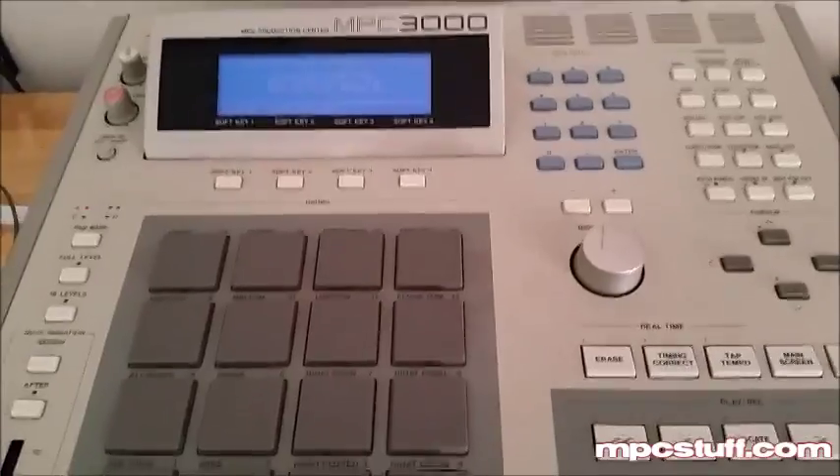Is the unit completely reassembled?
Yes.